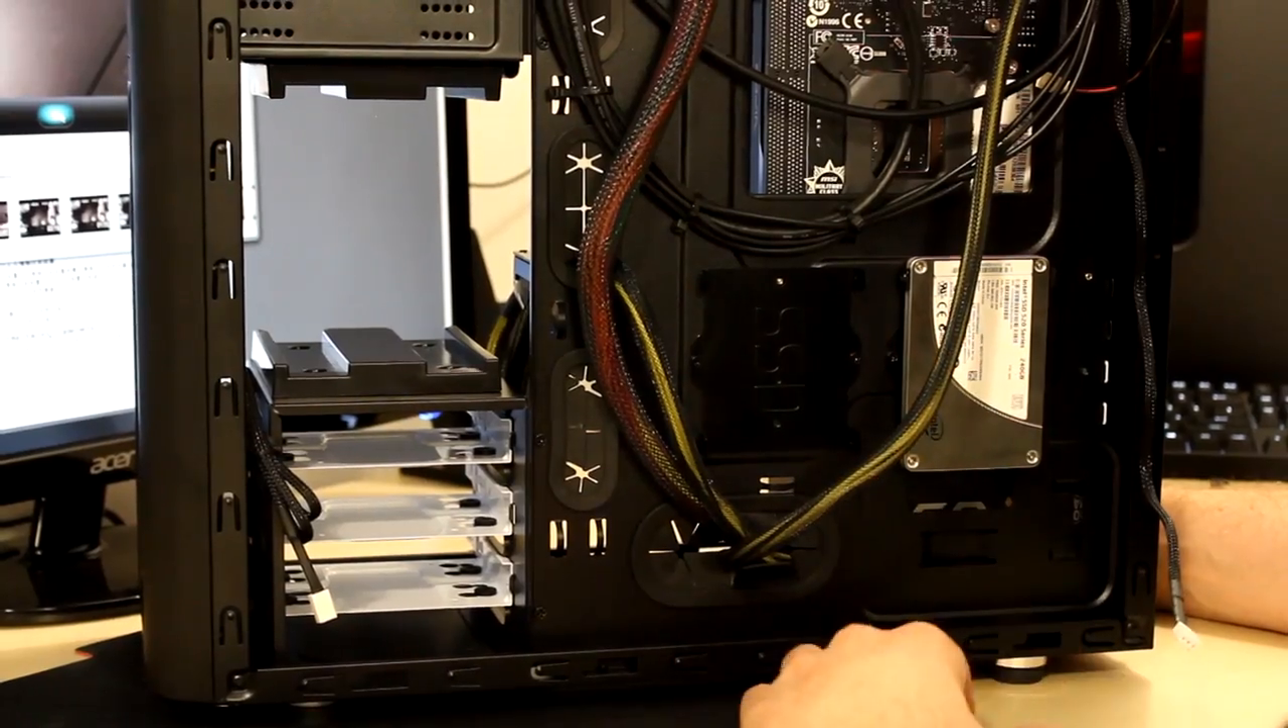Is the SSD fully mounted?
Yes.